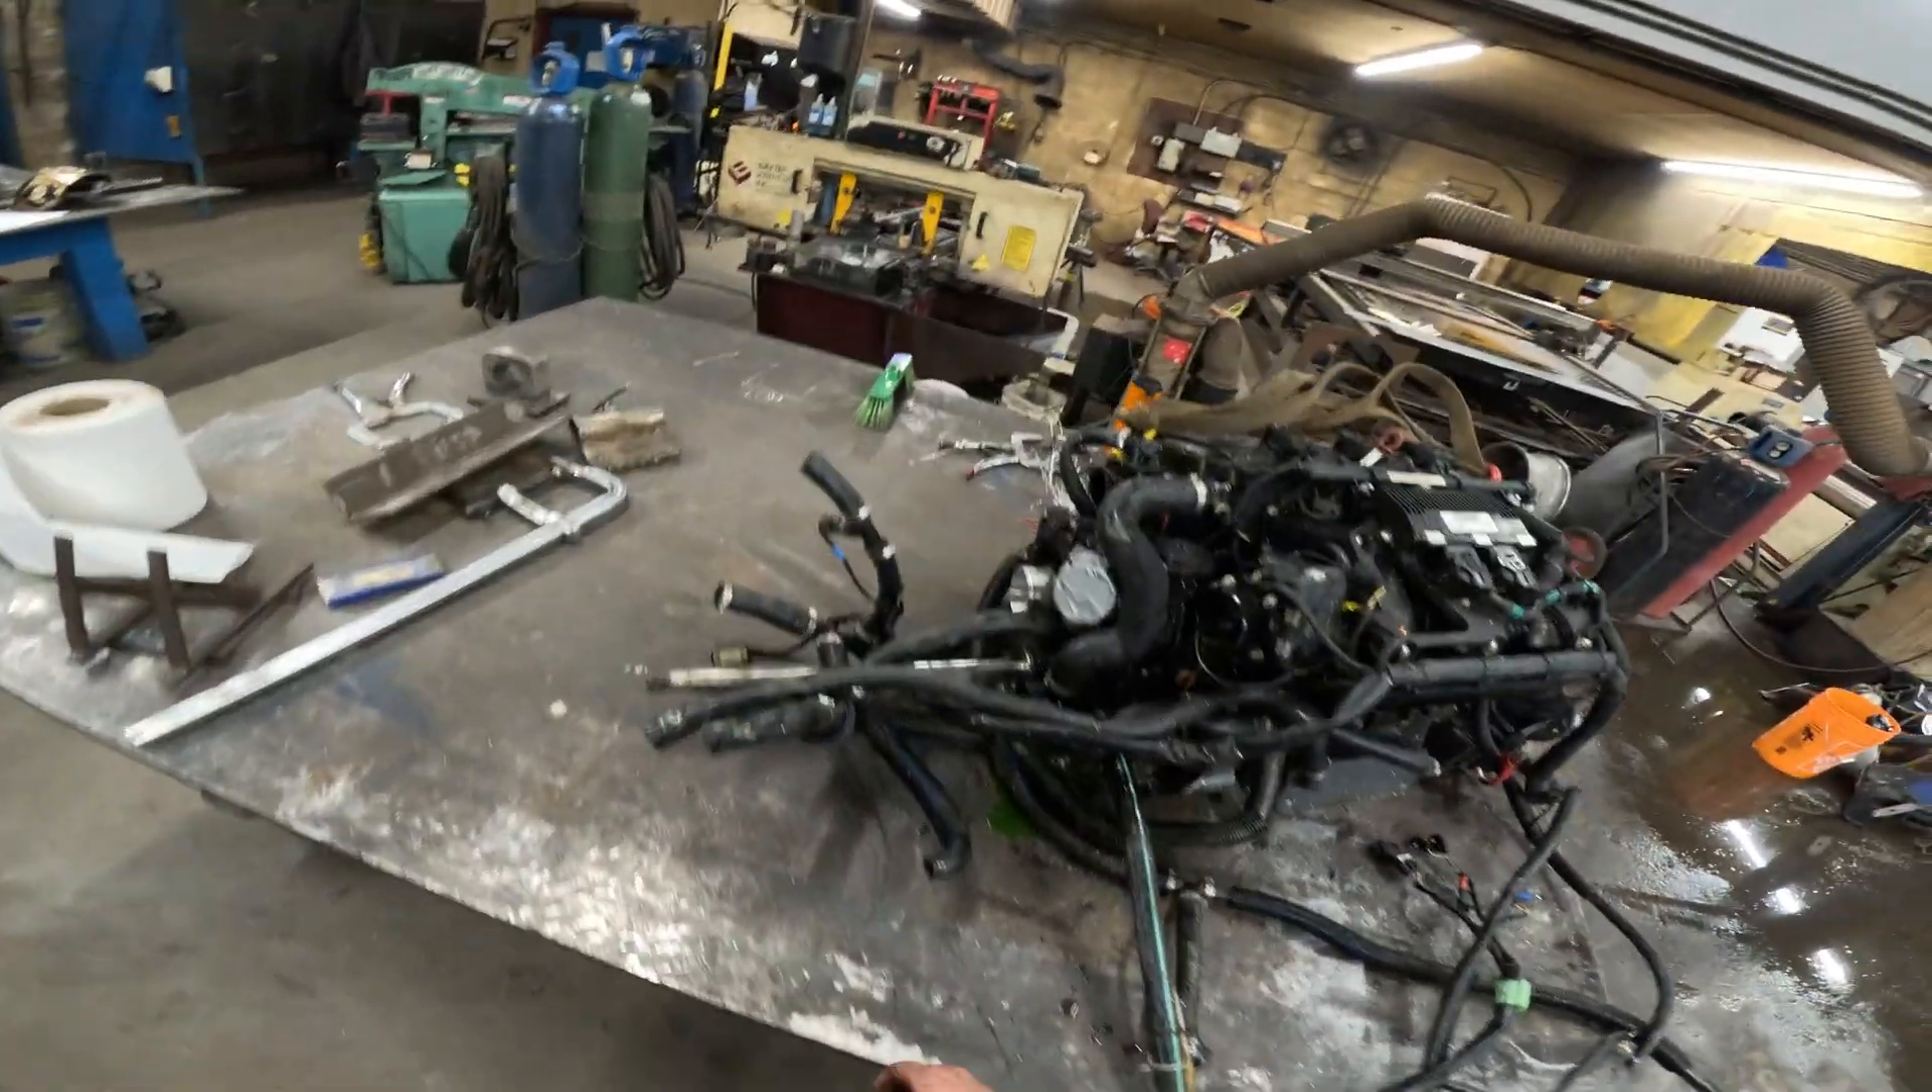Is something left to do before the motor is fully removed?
No.